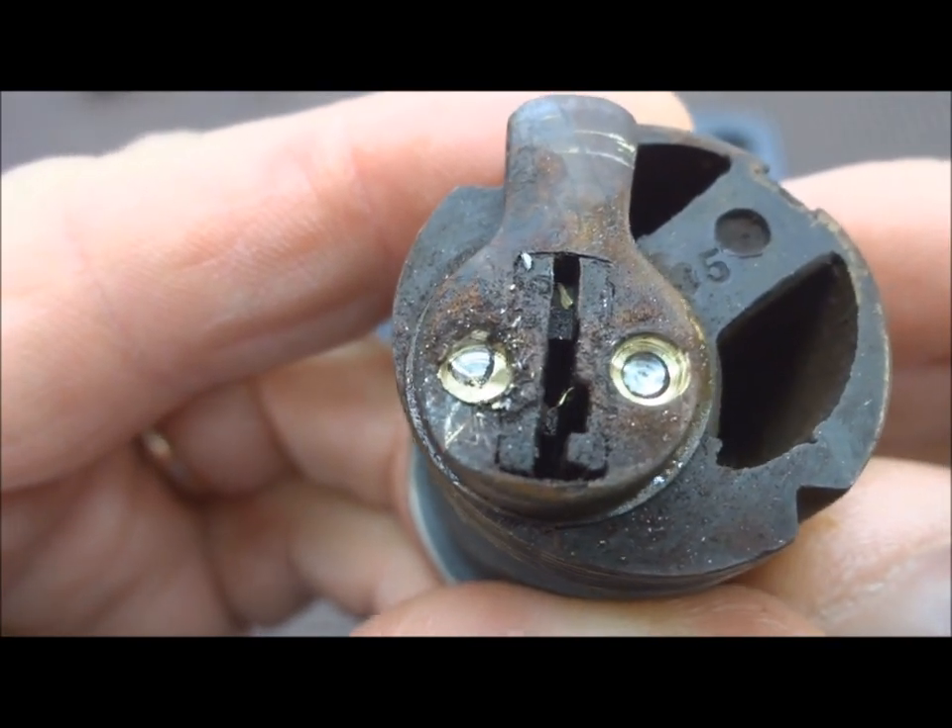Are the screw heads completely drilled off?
Yes.